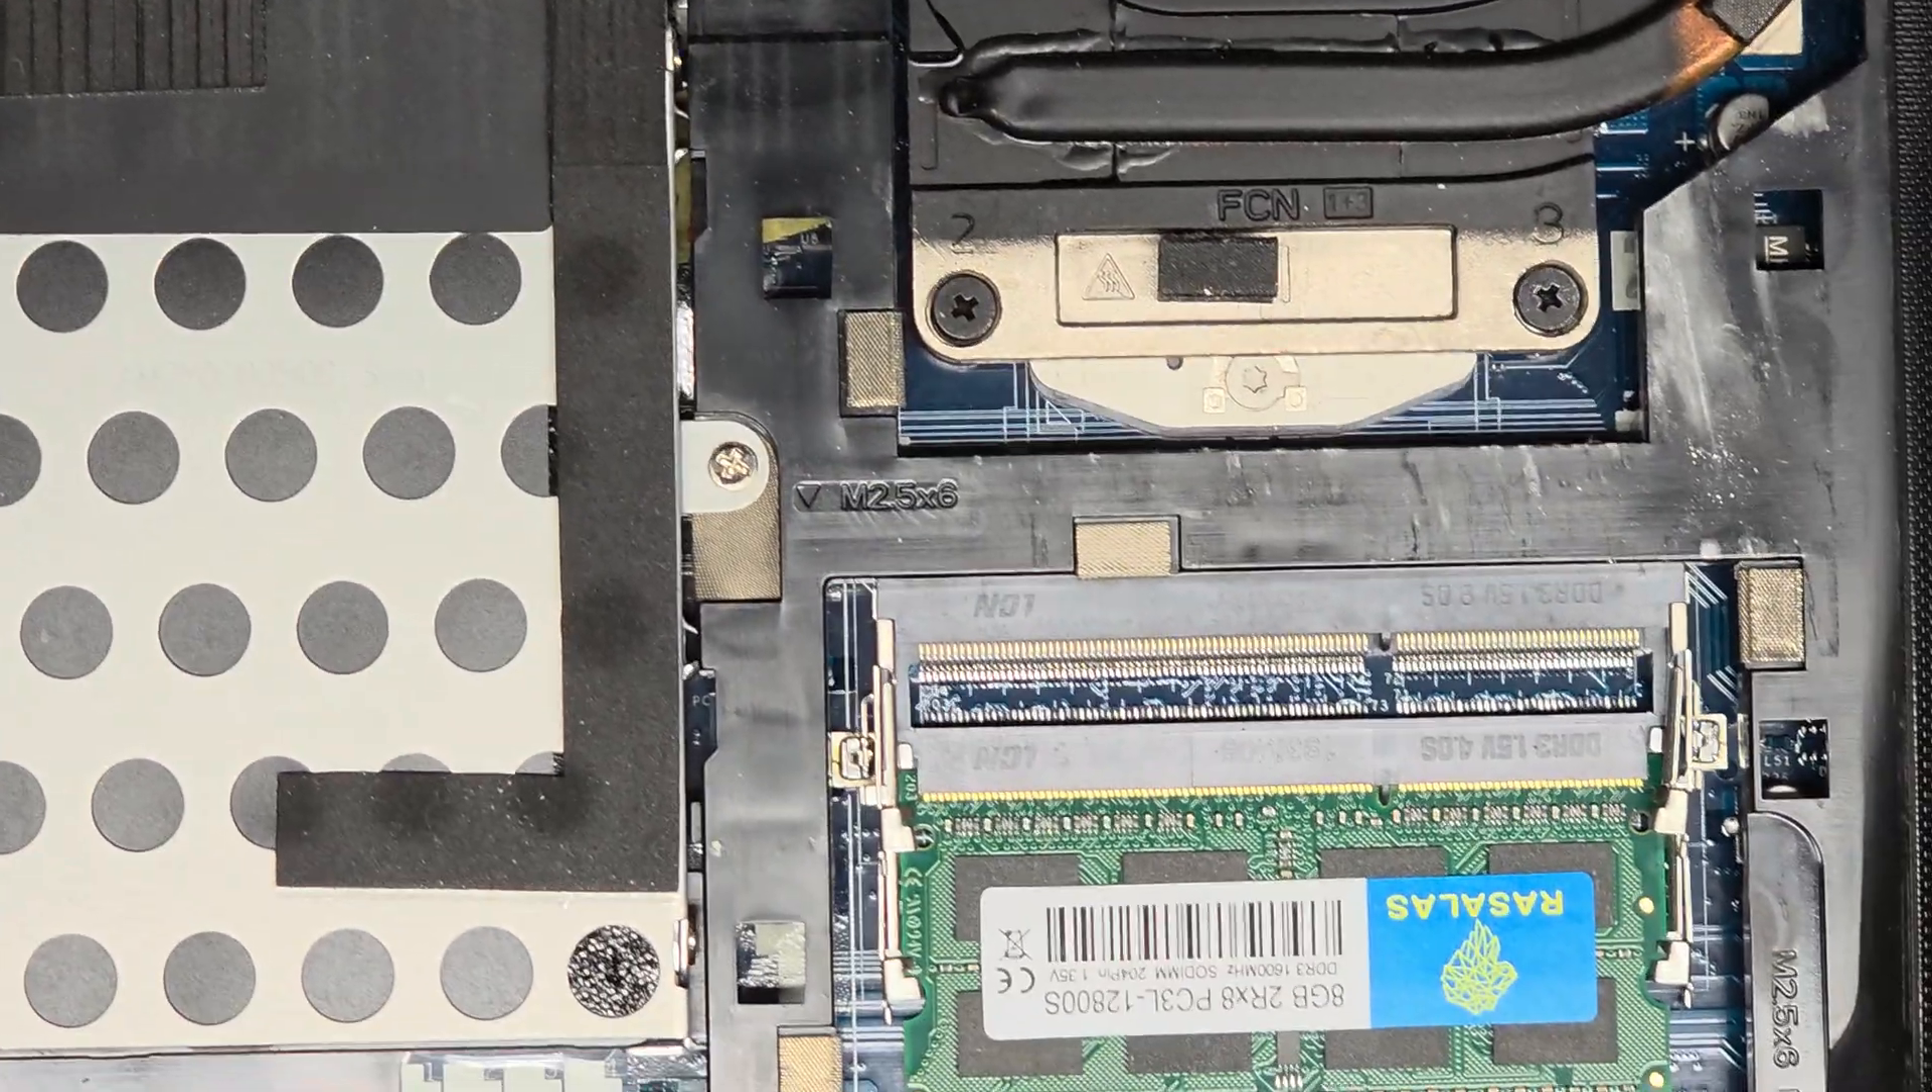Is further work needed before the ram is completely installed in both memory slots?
Yes.